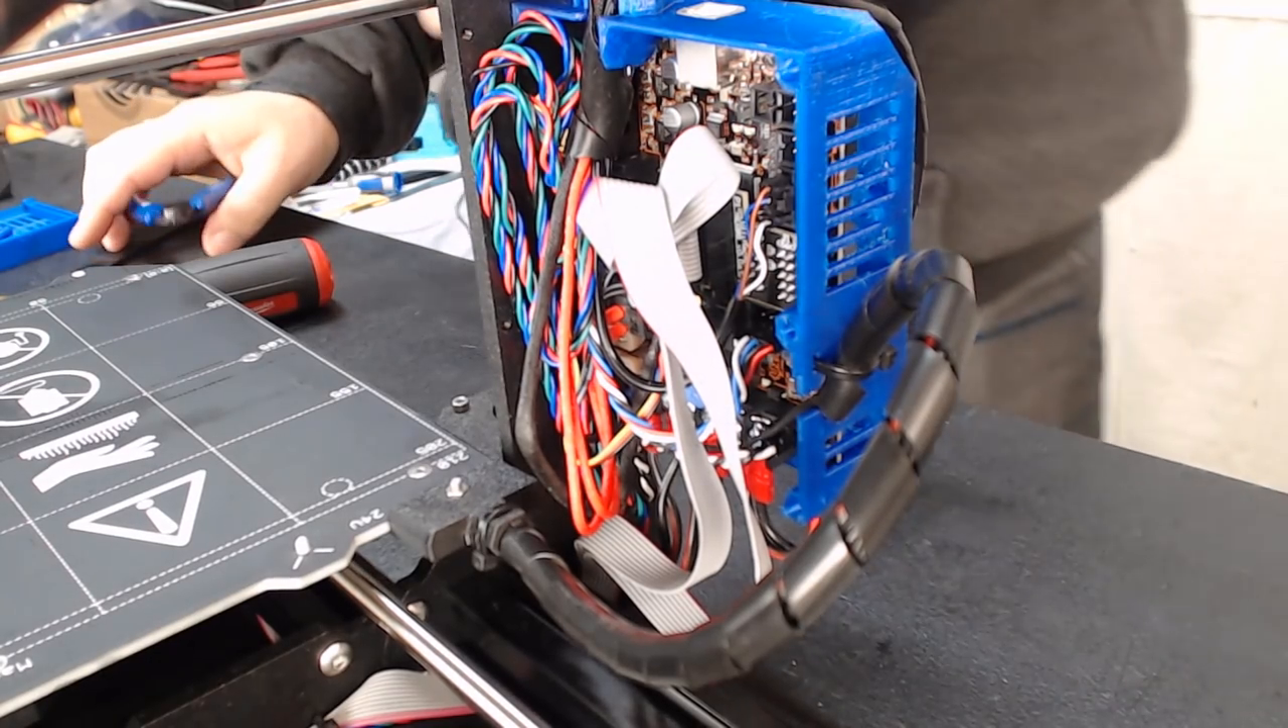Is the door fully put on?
No.